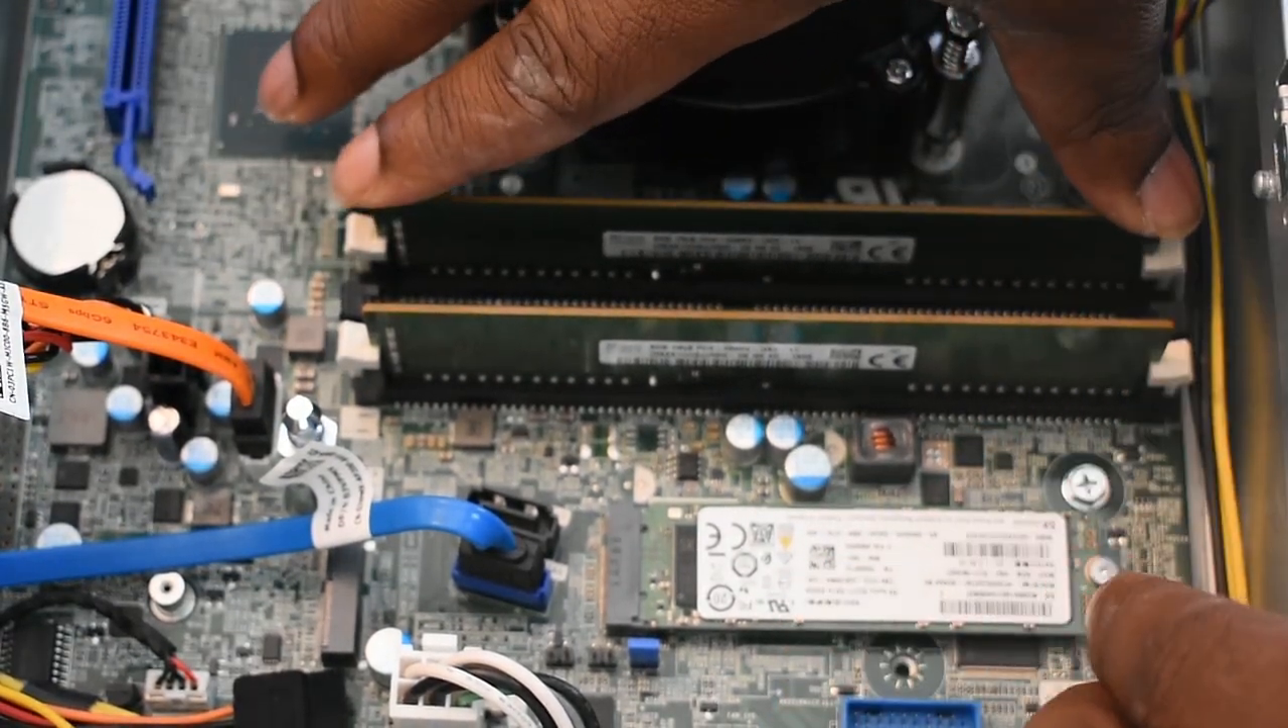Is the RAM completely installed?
Yes.